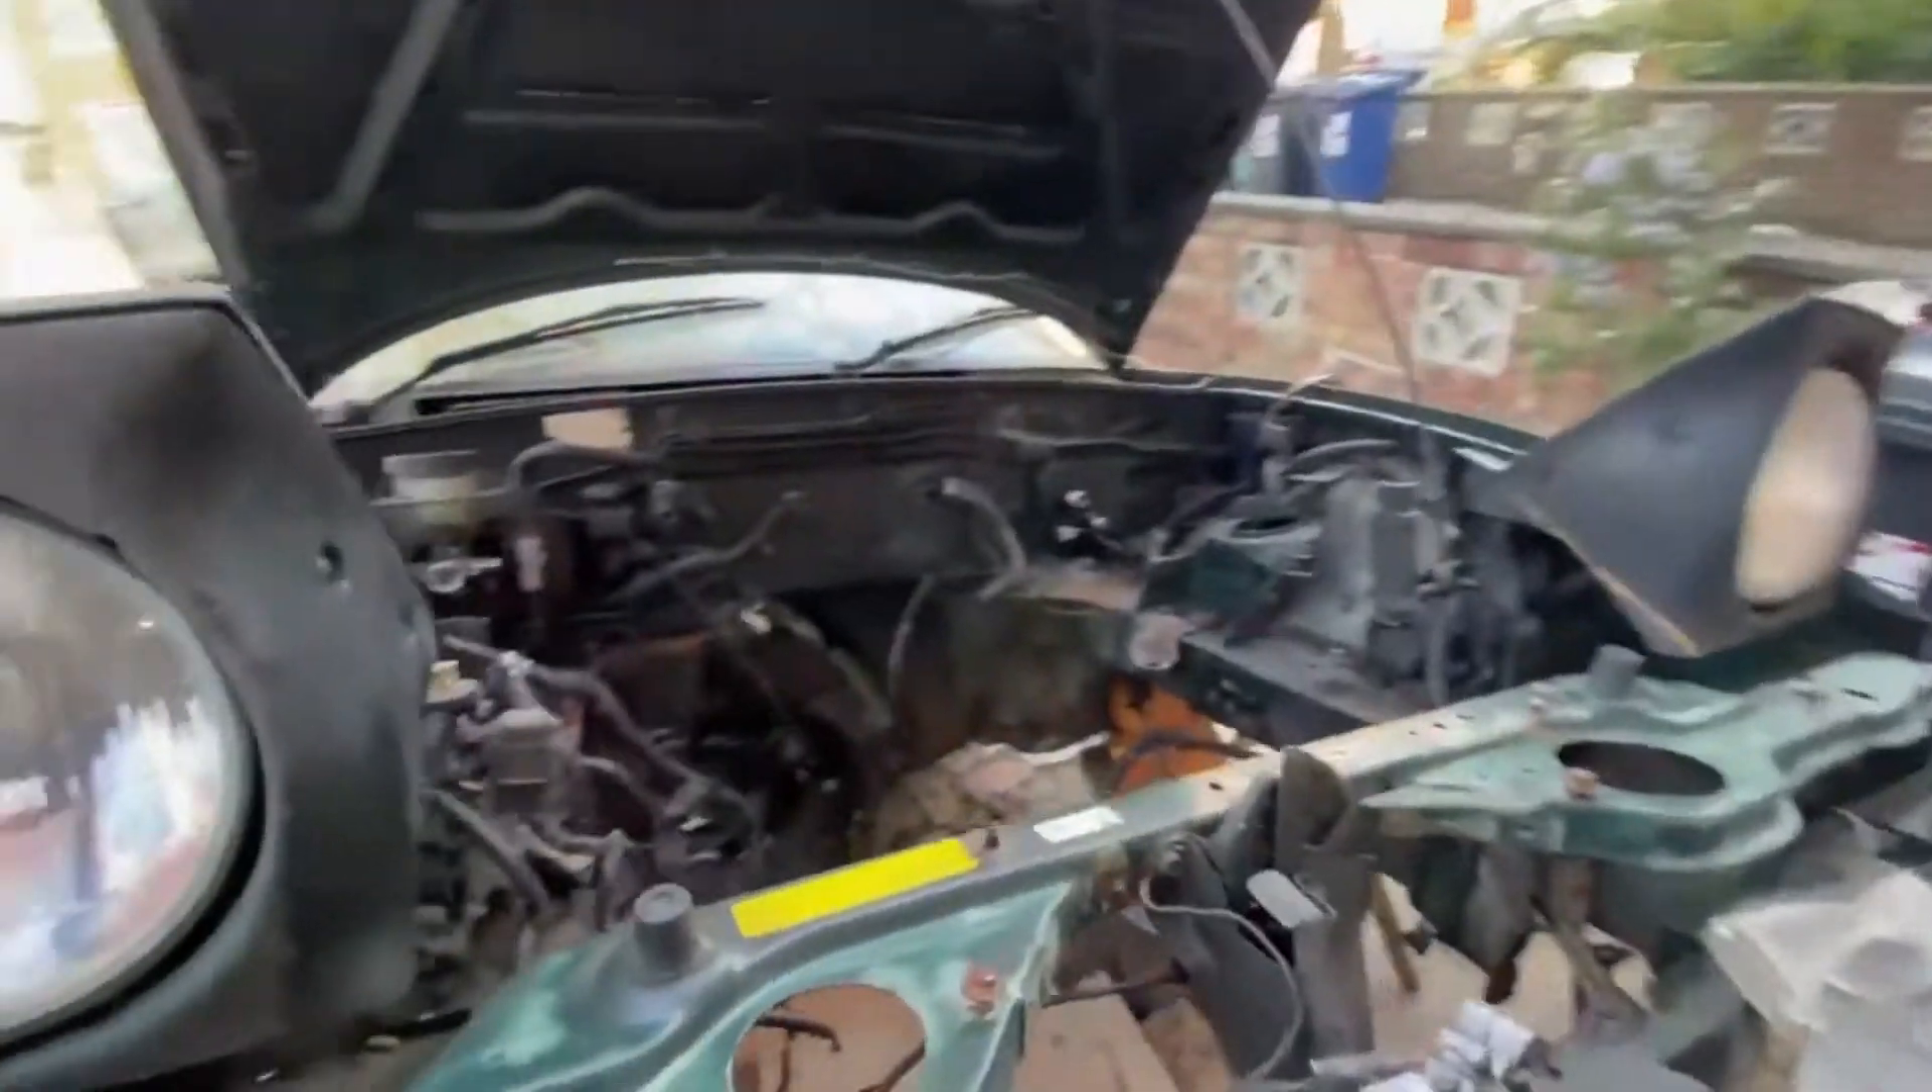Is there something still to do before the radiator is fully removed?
No.